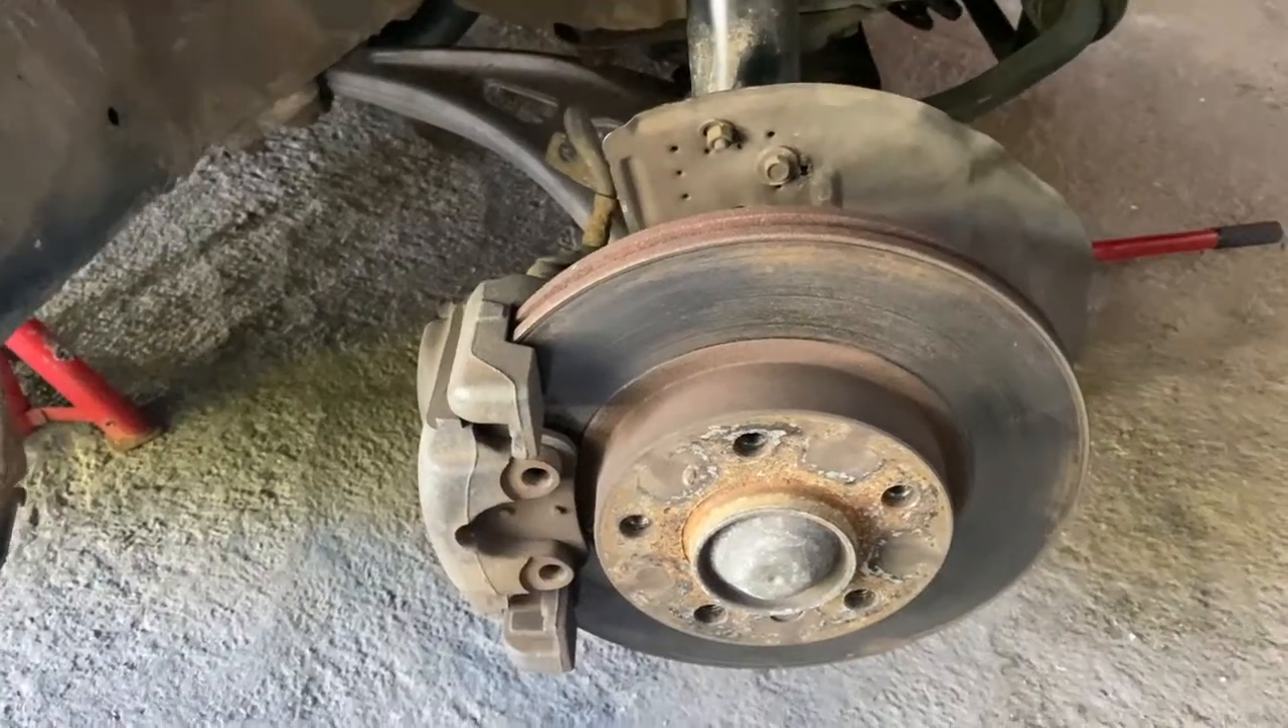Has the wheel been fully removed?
Yes.